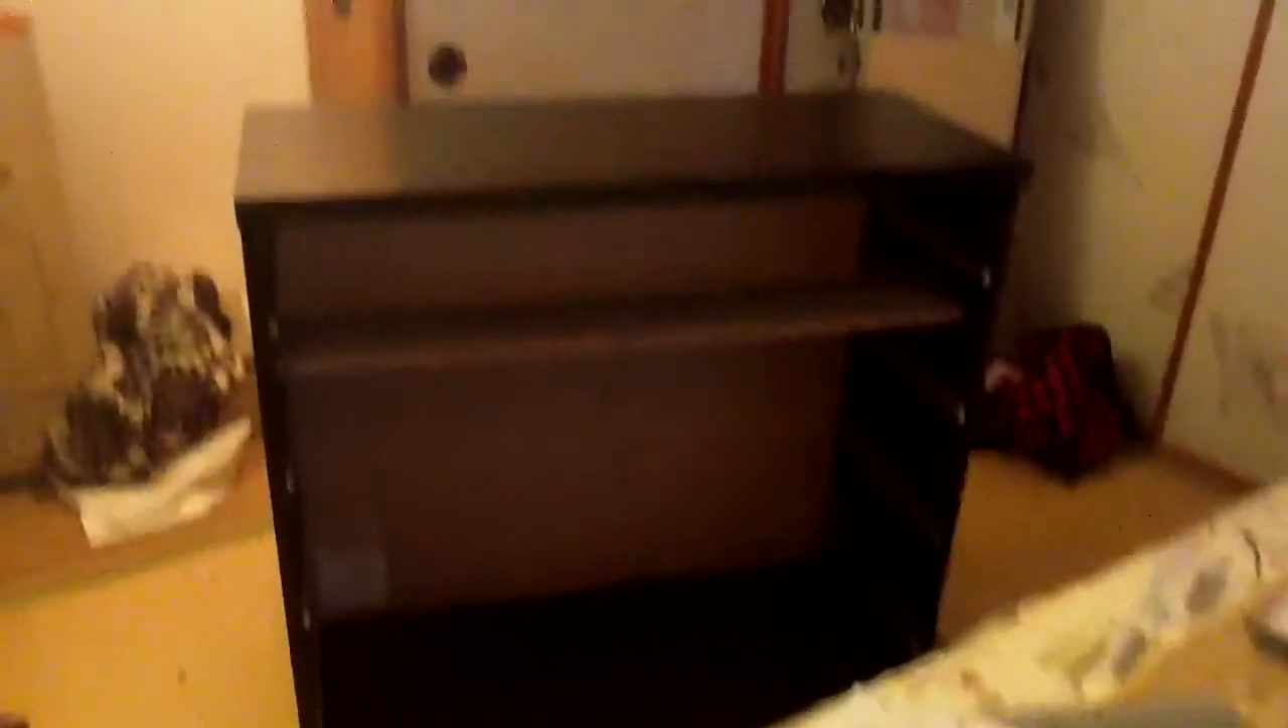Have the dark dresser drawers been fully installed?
No.